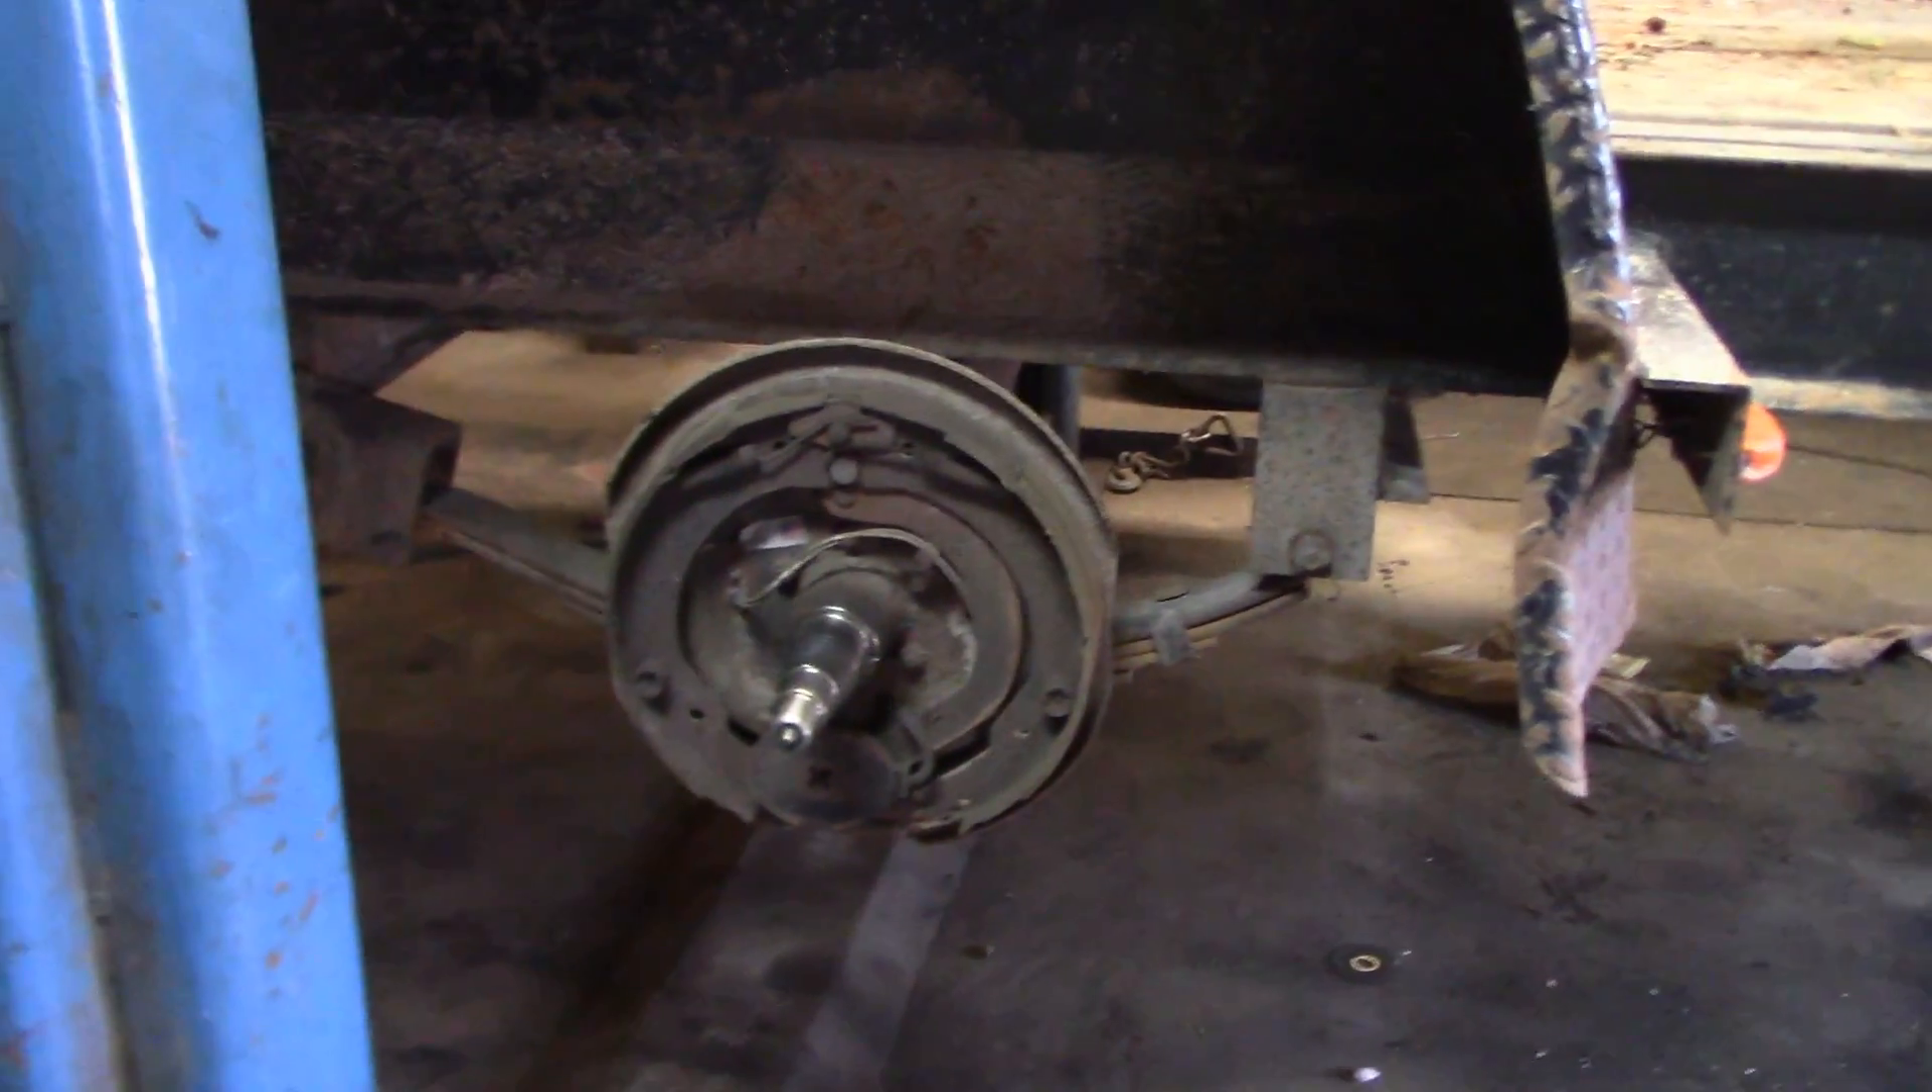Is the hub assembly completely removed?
Yes.